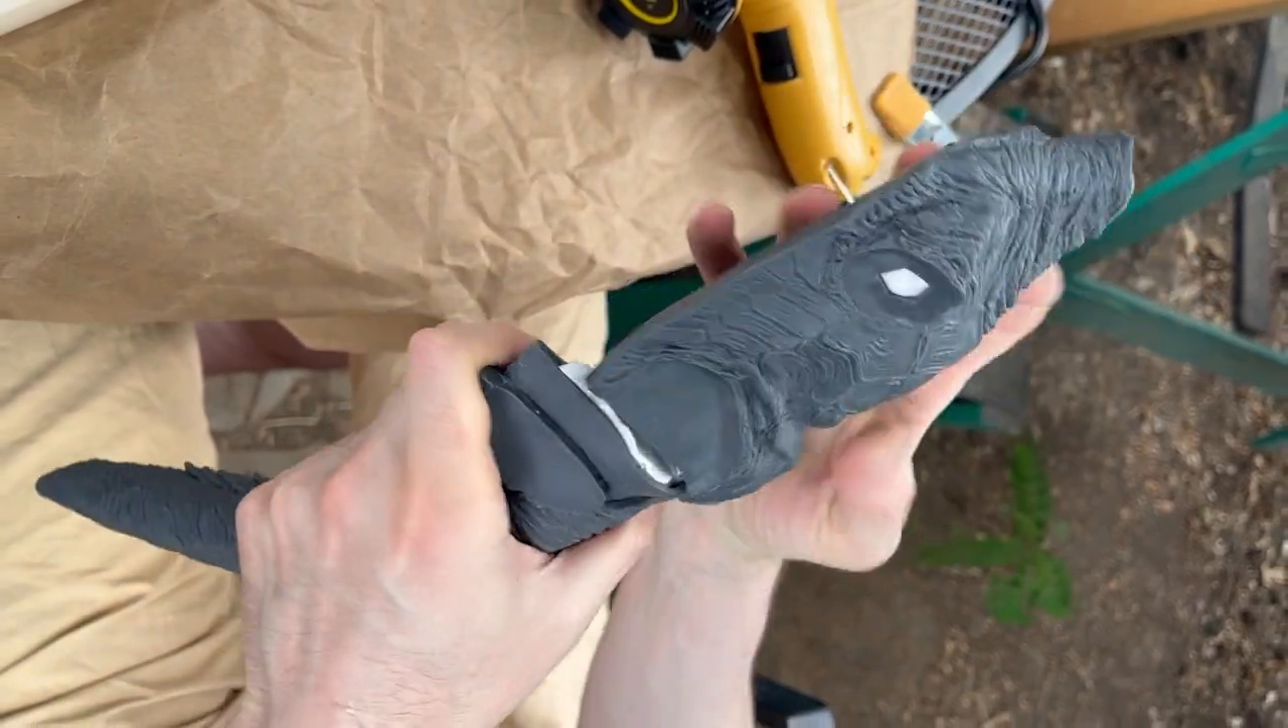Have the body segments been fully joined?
No.